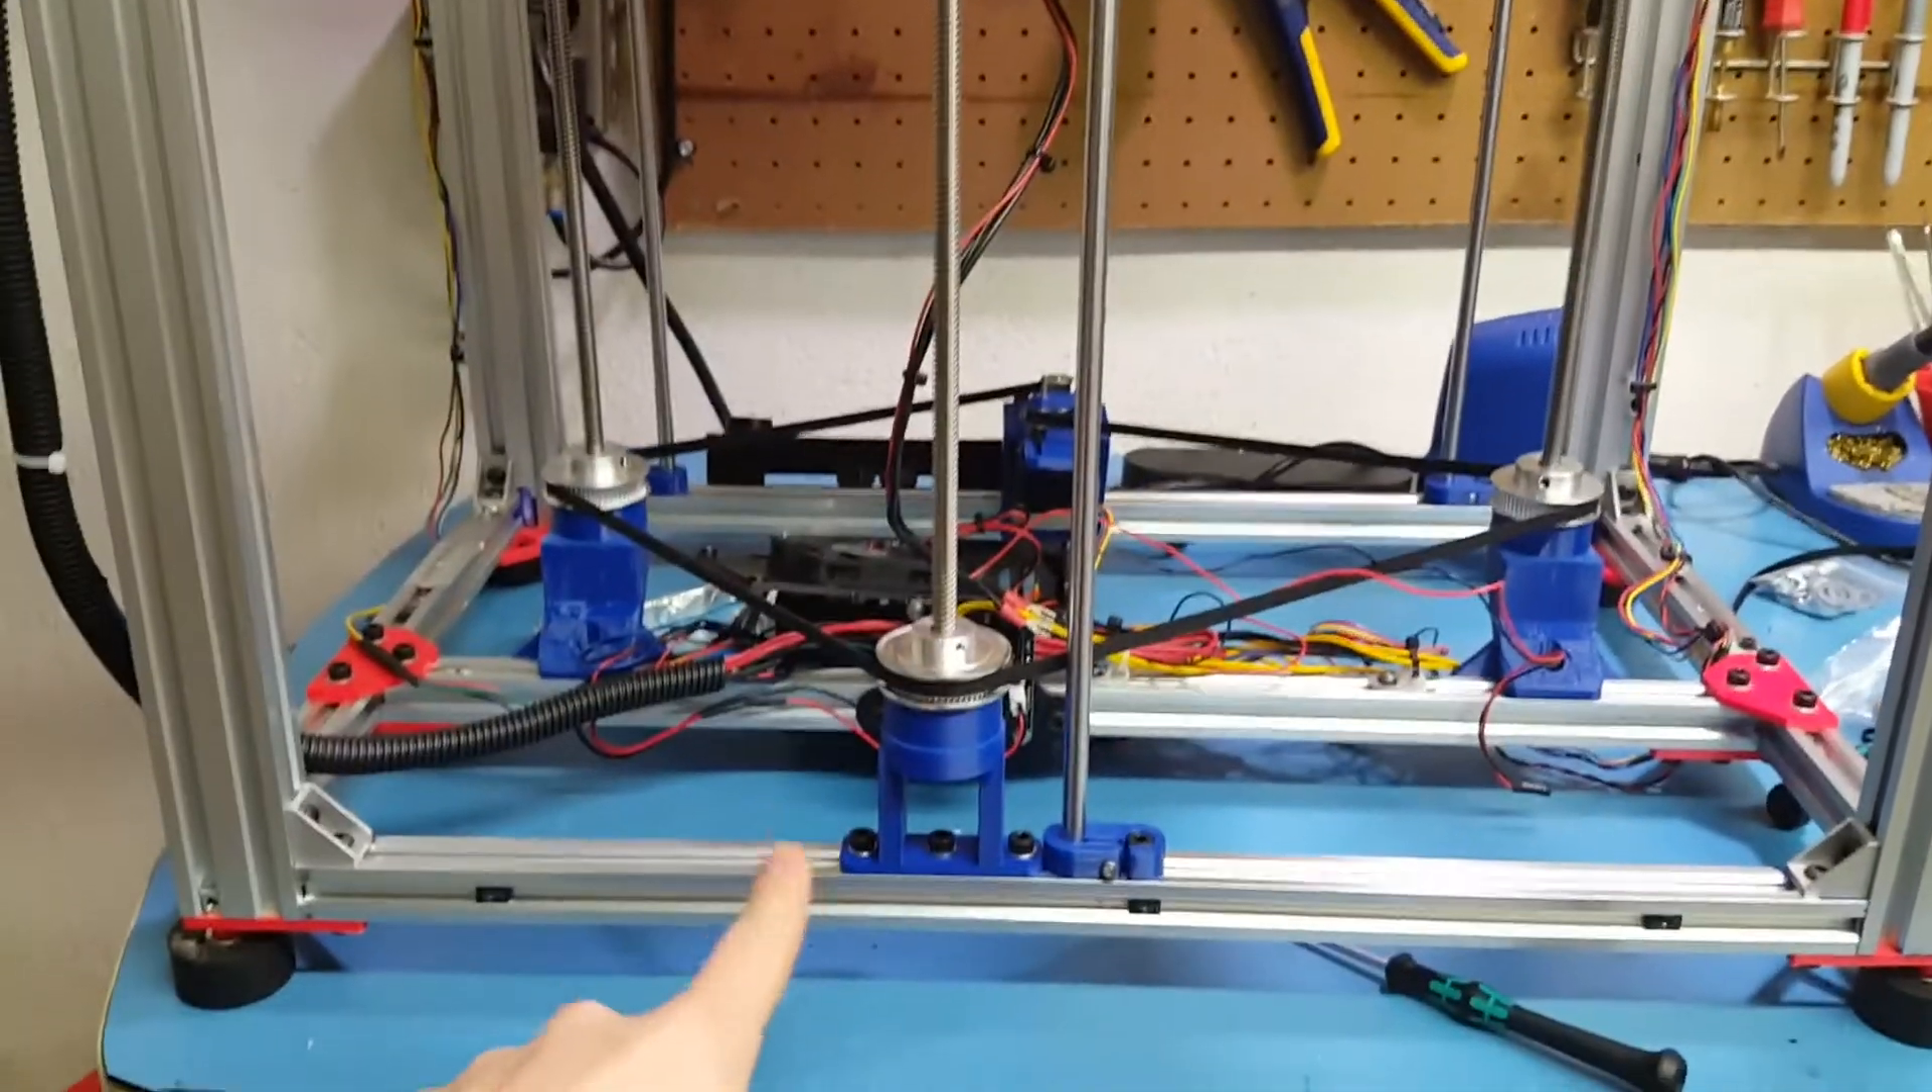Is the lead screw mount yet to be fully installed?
No.